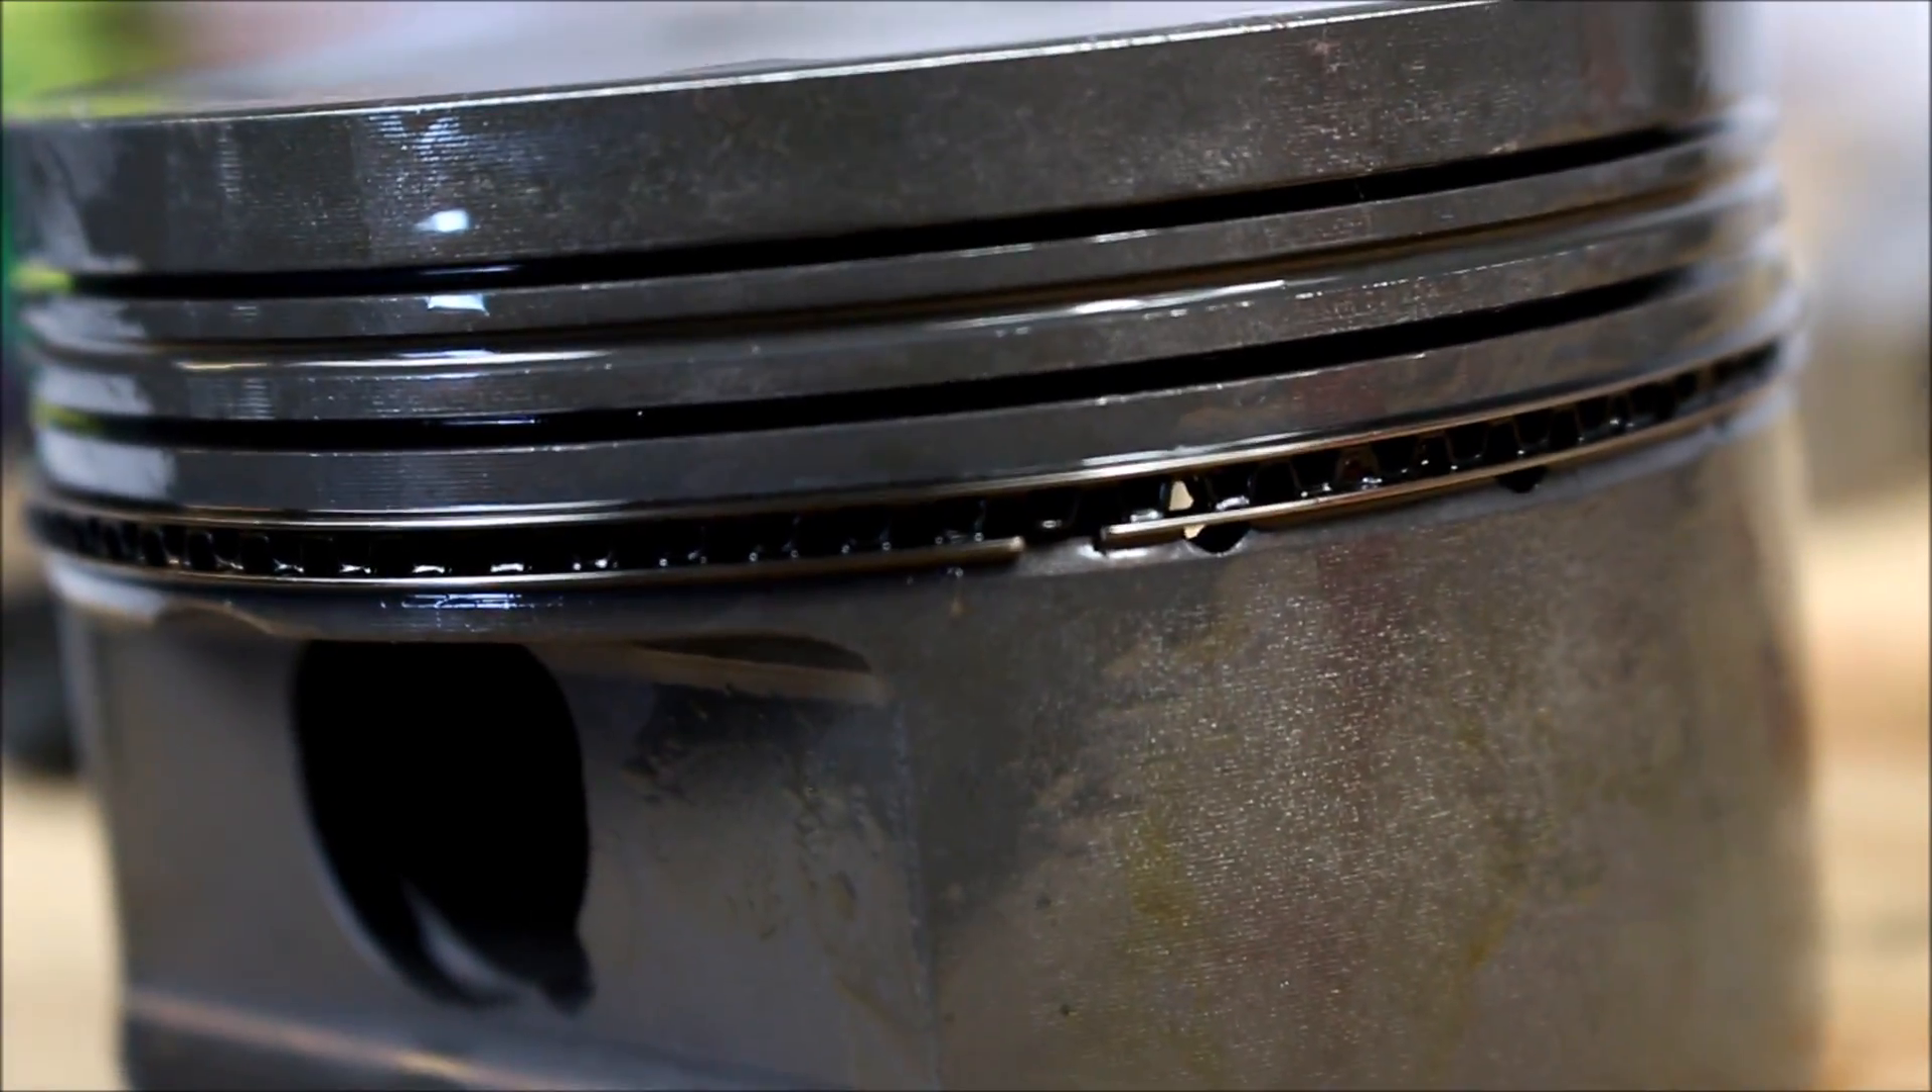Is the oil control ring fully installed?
Yes.